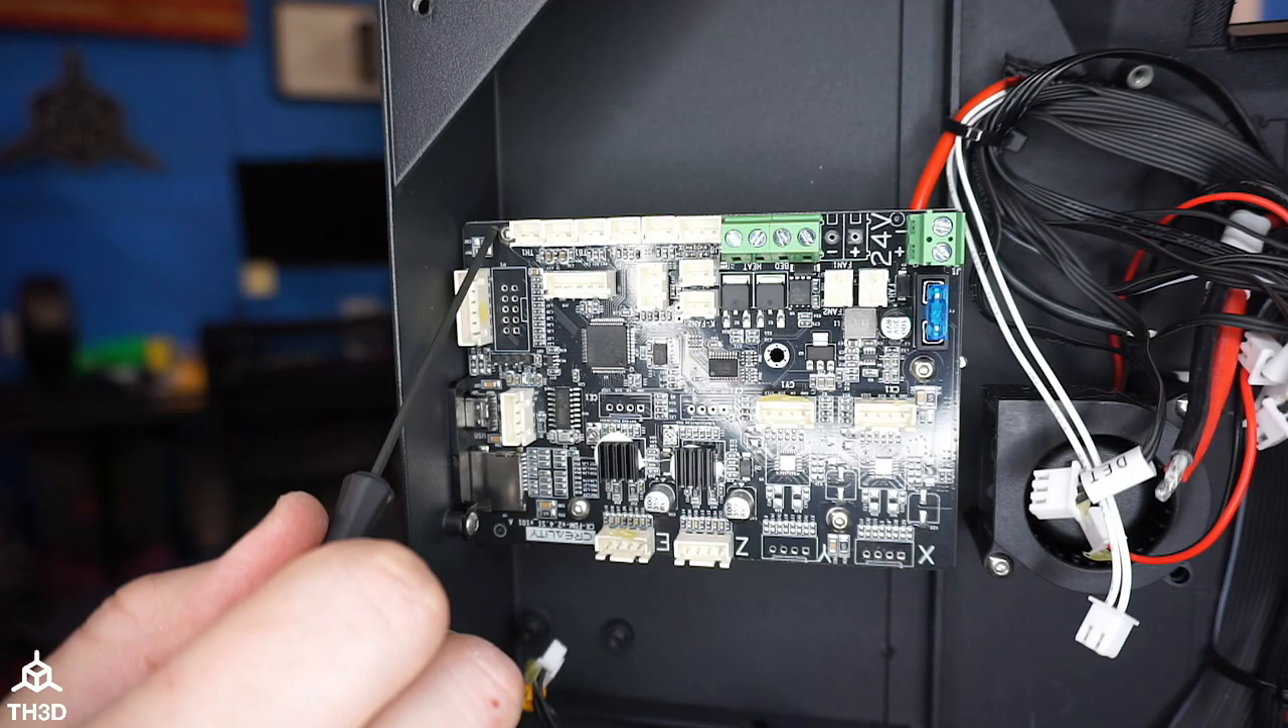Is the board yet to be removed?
Yes.